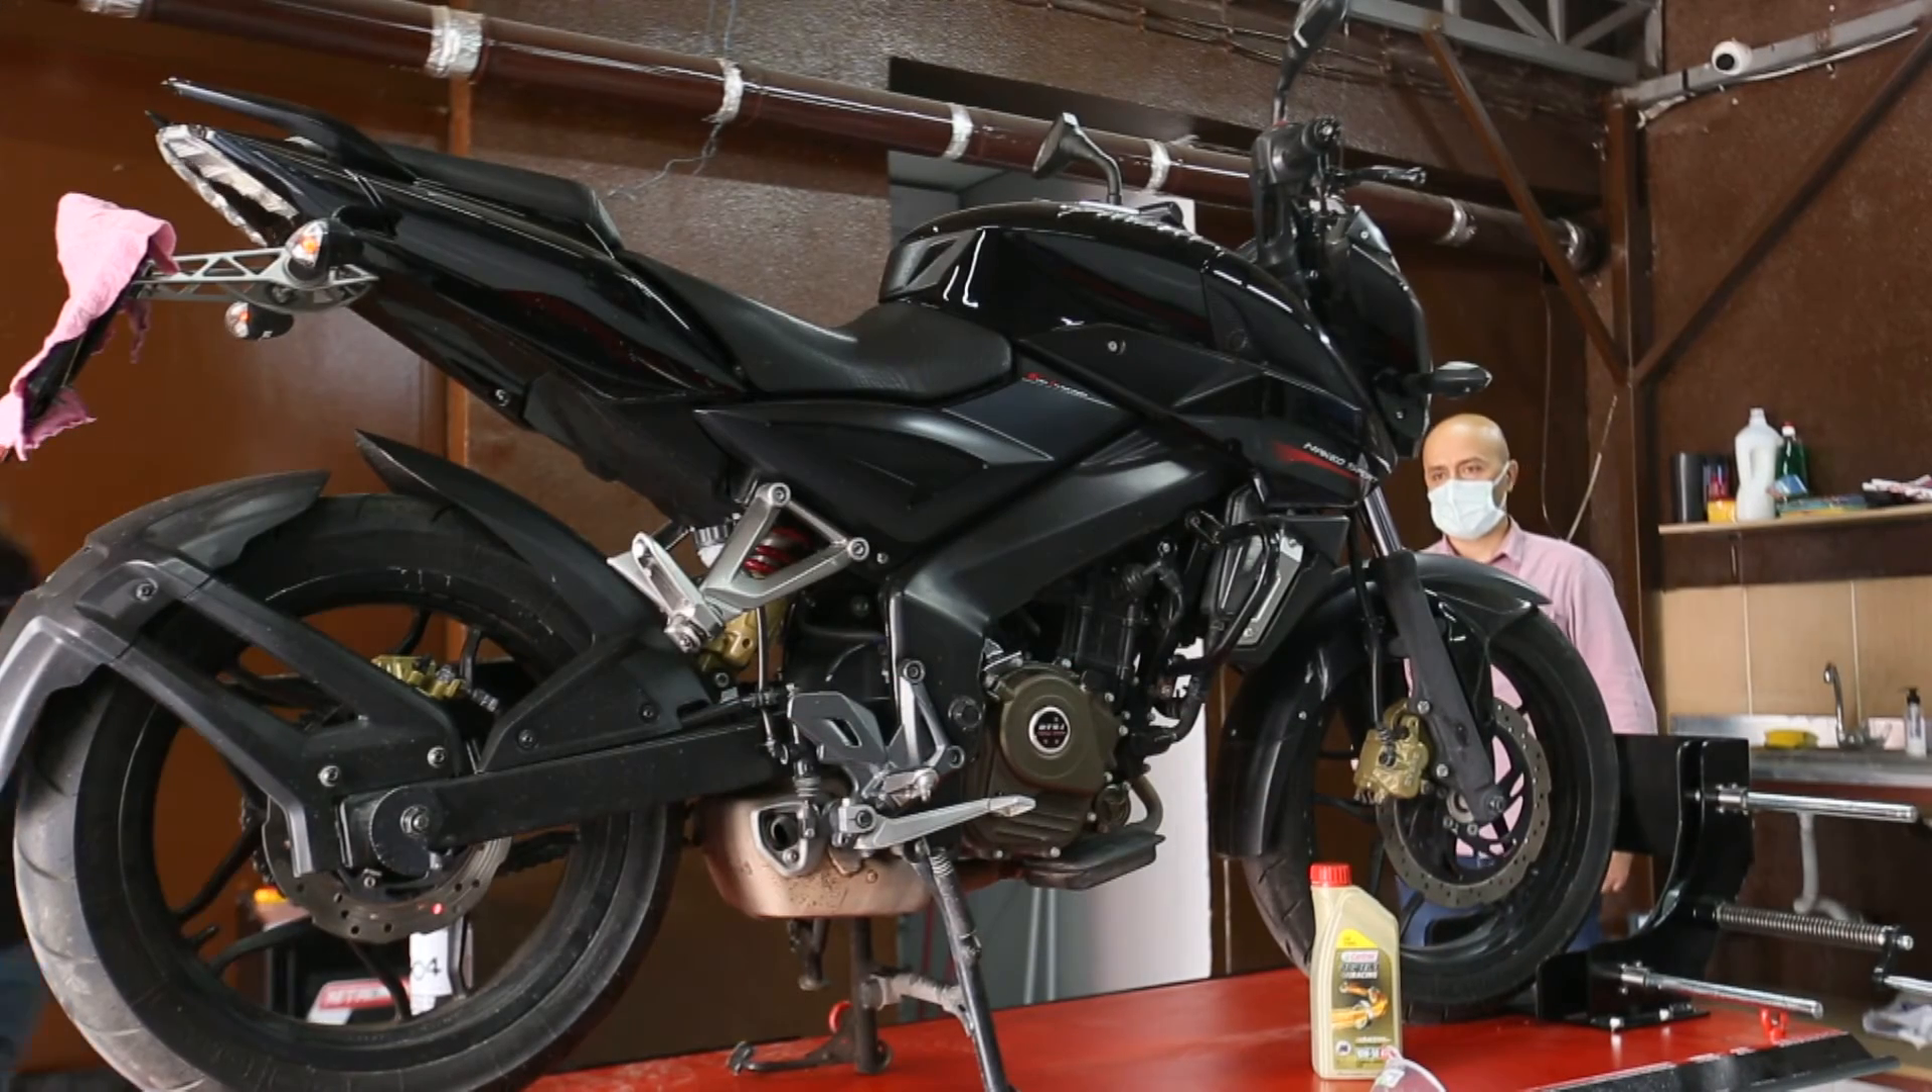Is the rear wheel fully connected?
Yes.